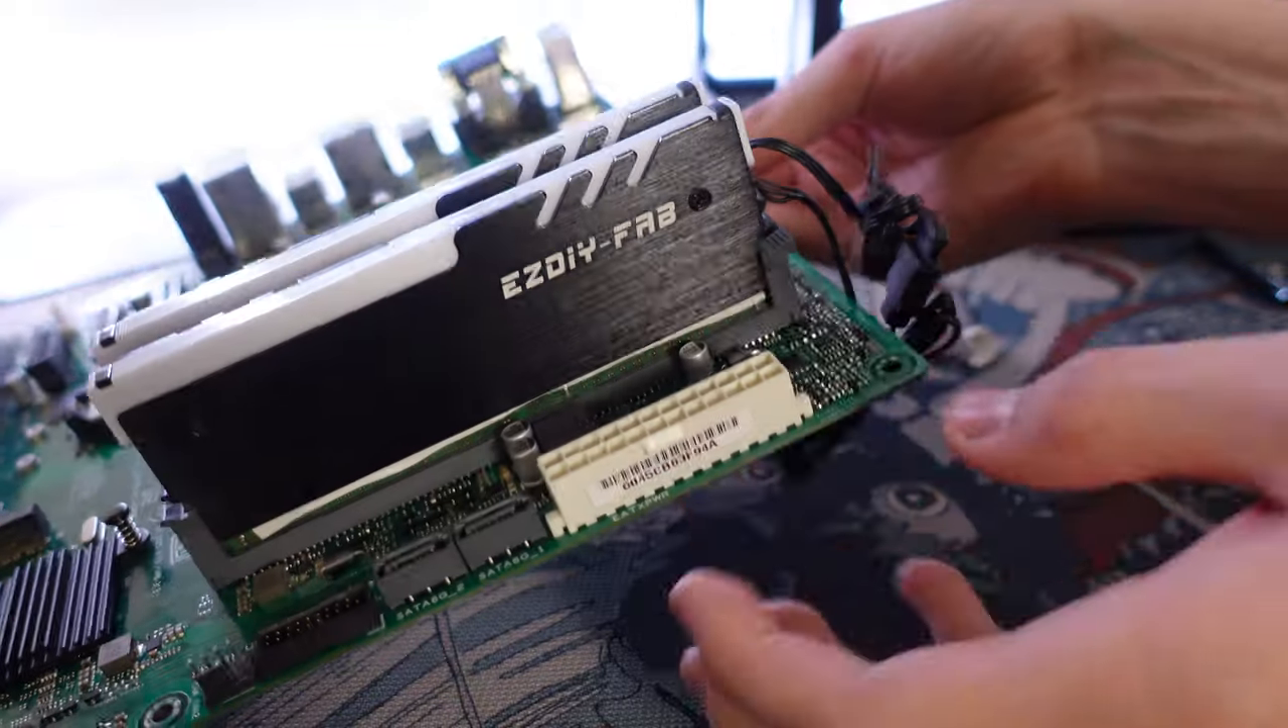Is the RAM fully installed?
Yes.